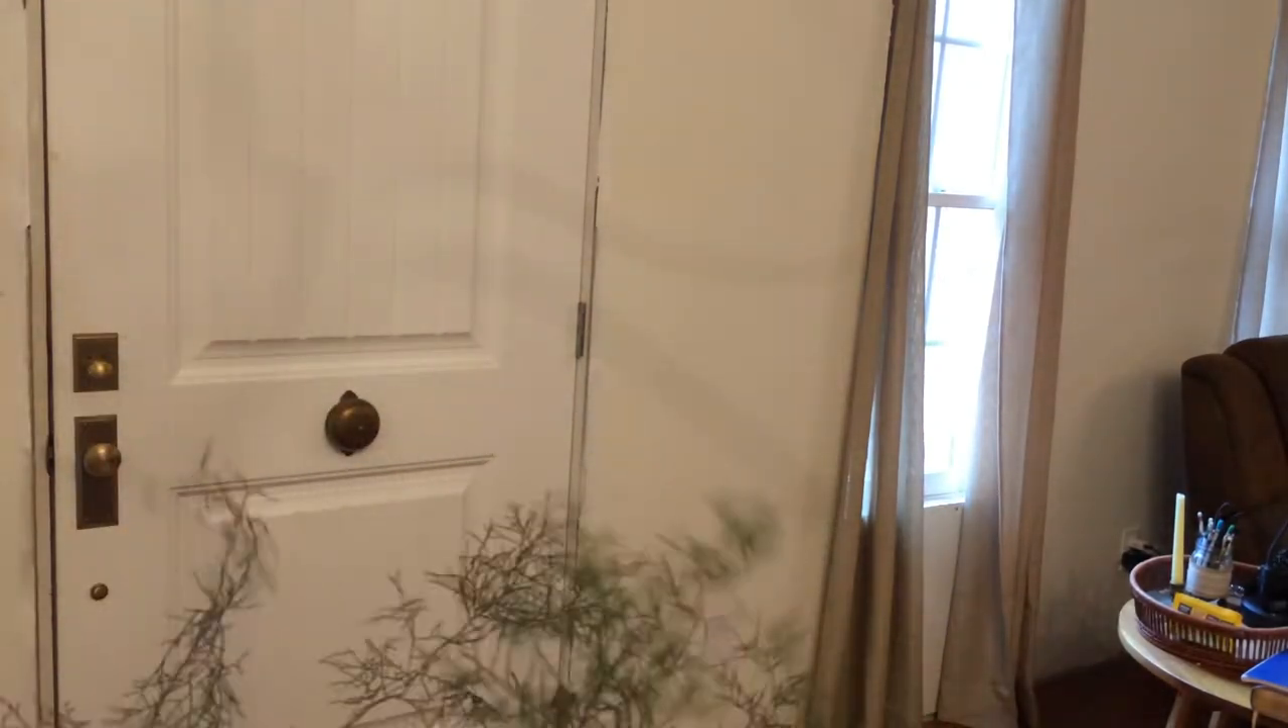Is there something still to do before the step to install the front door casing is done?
Yes.